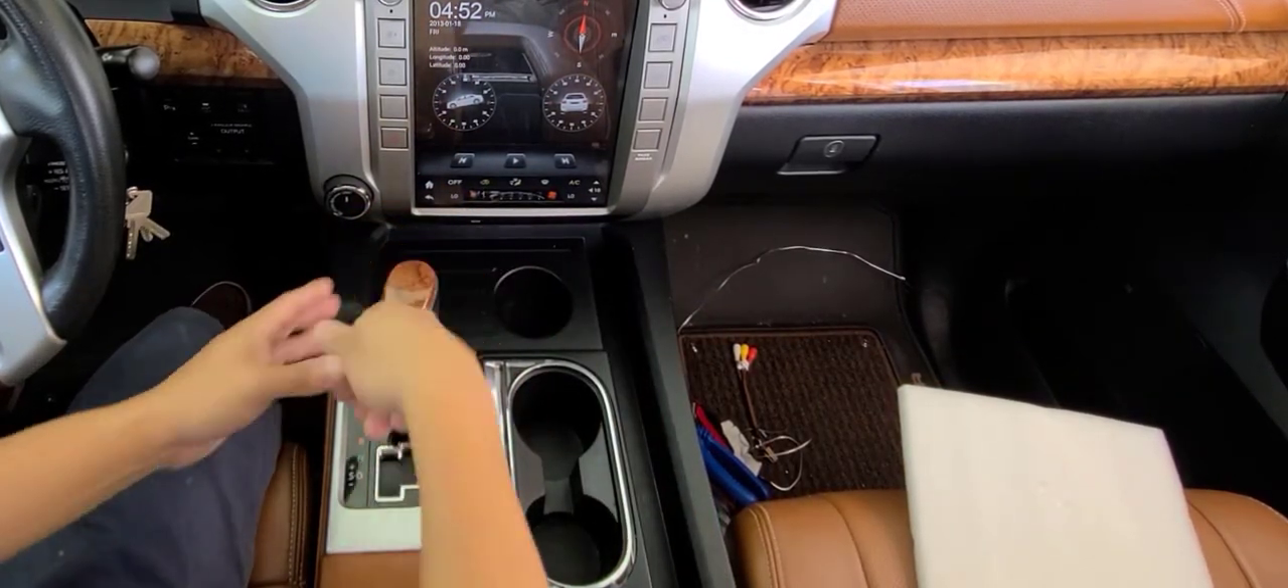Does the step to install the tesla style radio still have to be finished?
No.